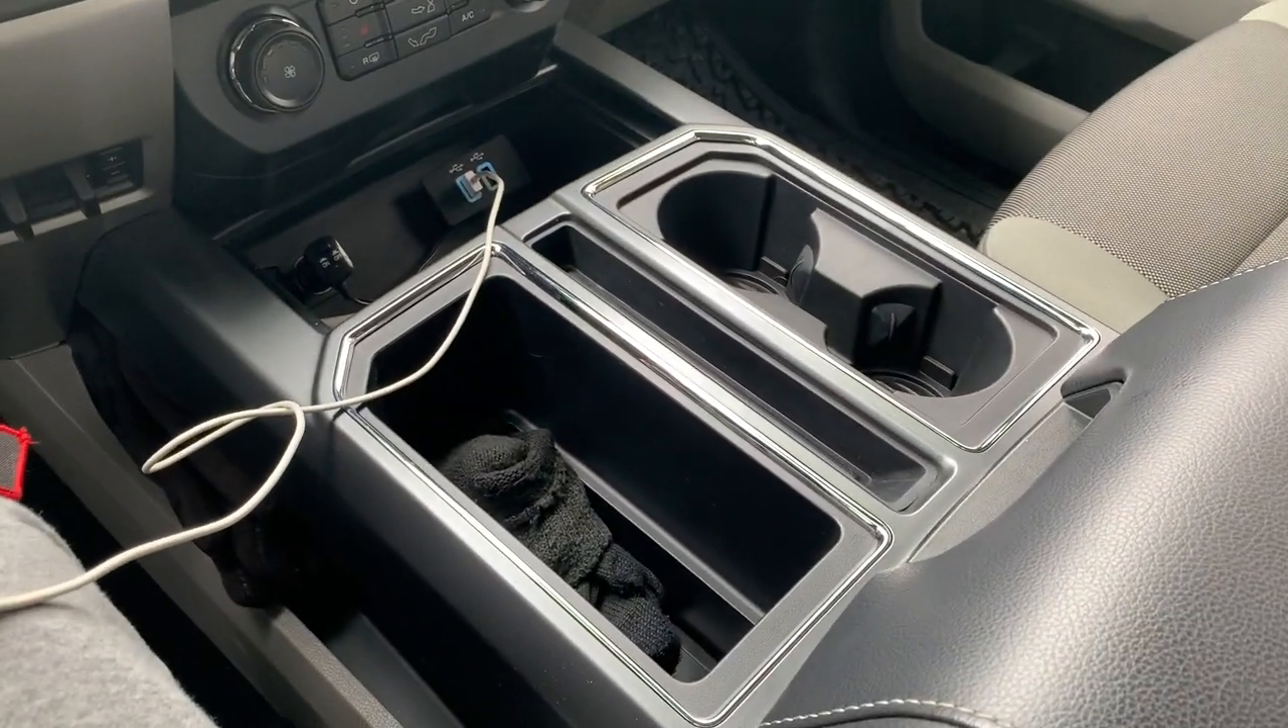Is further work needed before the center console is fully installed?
No.